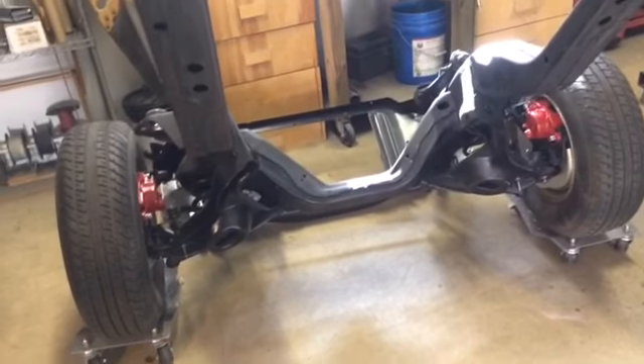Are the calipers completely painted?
Yes.